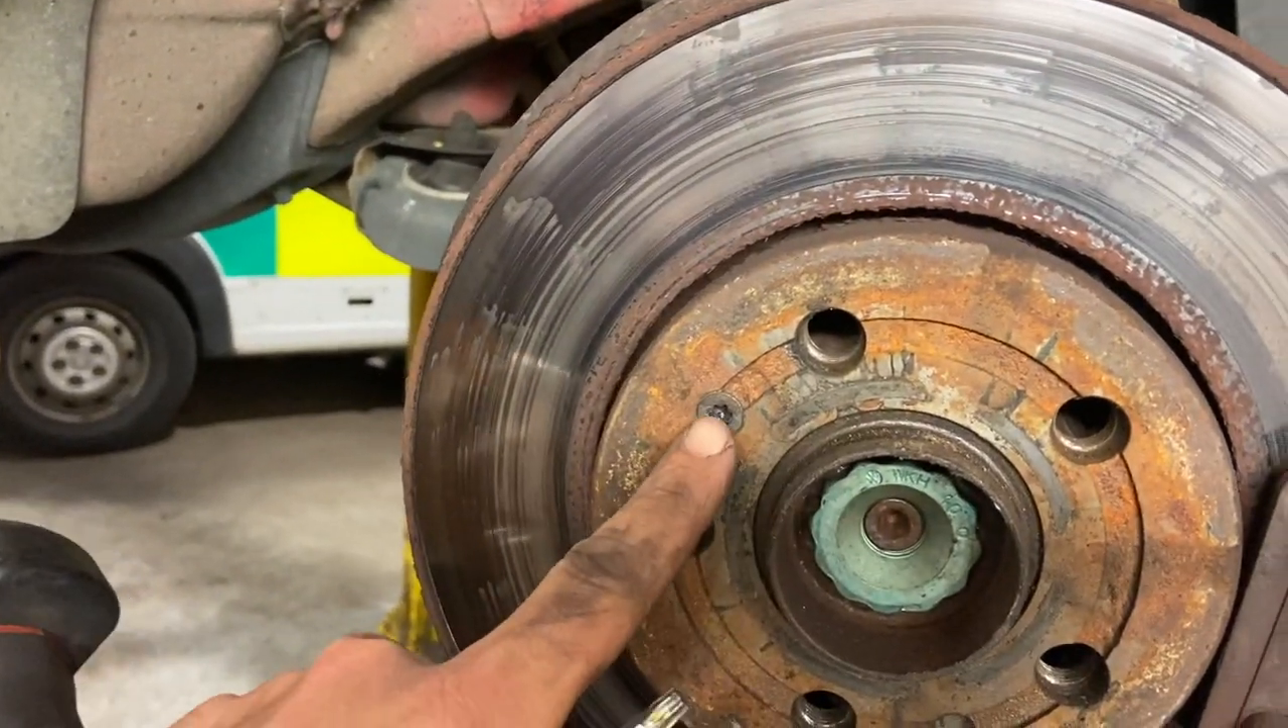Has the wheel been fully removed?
Yes.